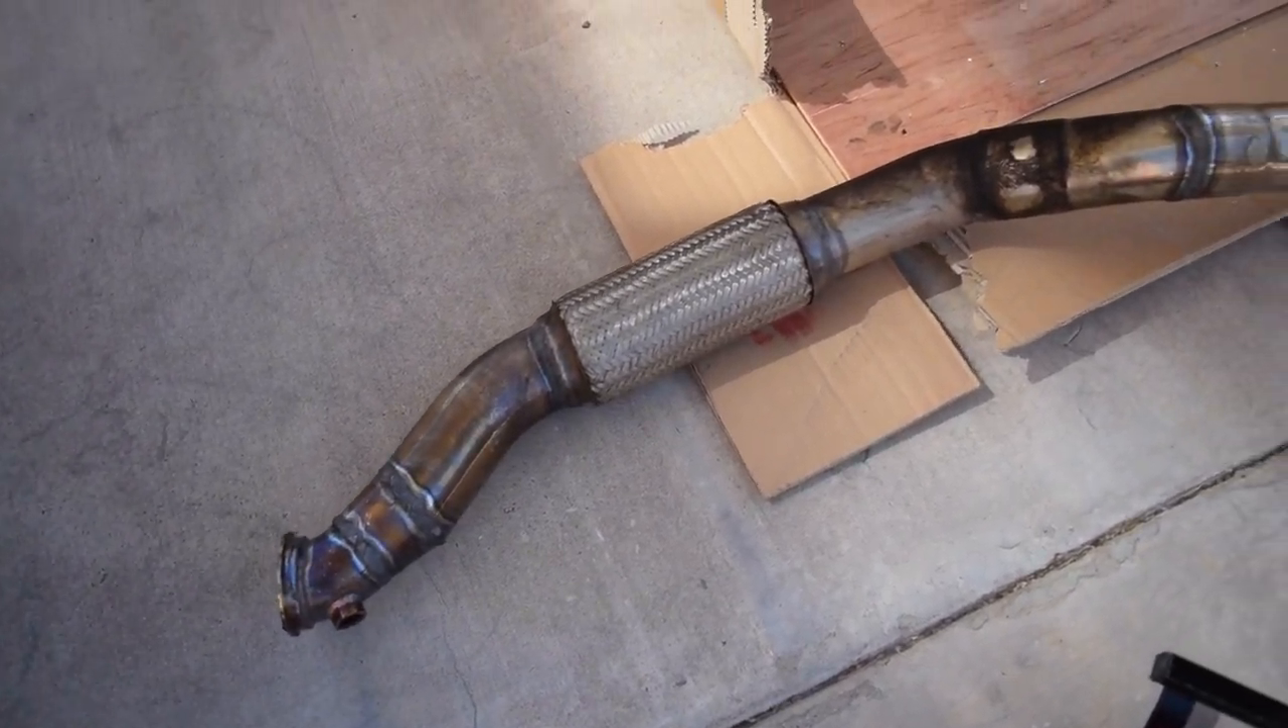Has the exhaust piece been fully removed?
Yes.